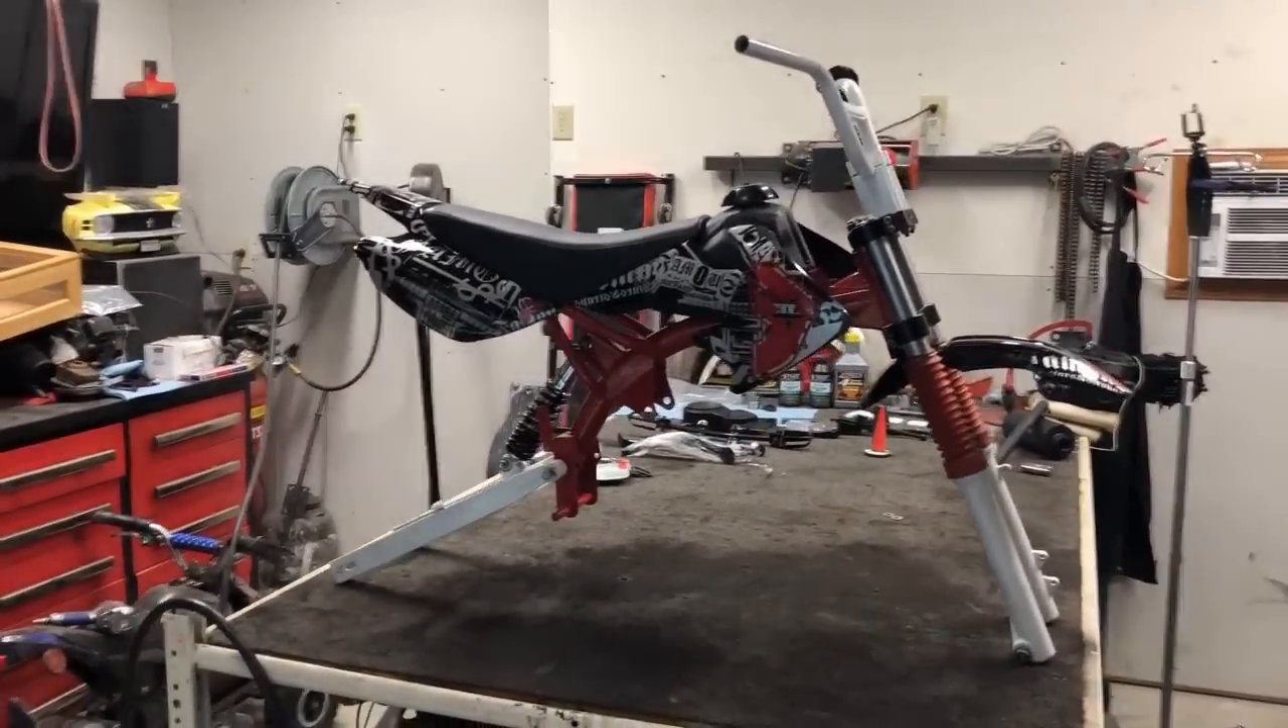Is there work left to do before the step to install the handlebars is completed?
No.